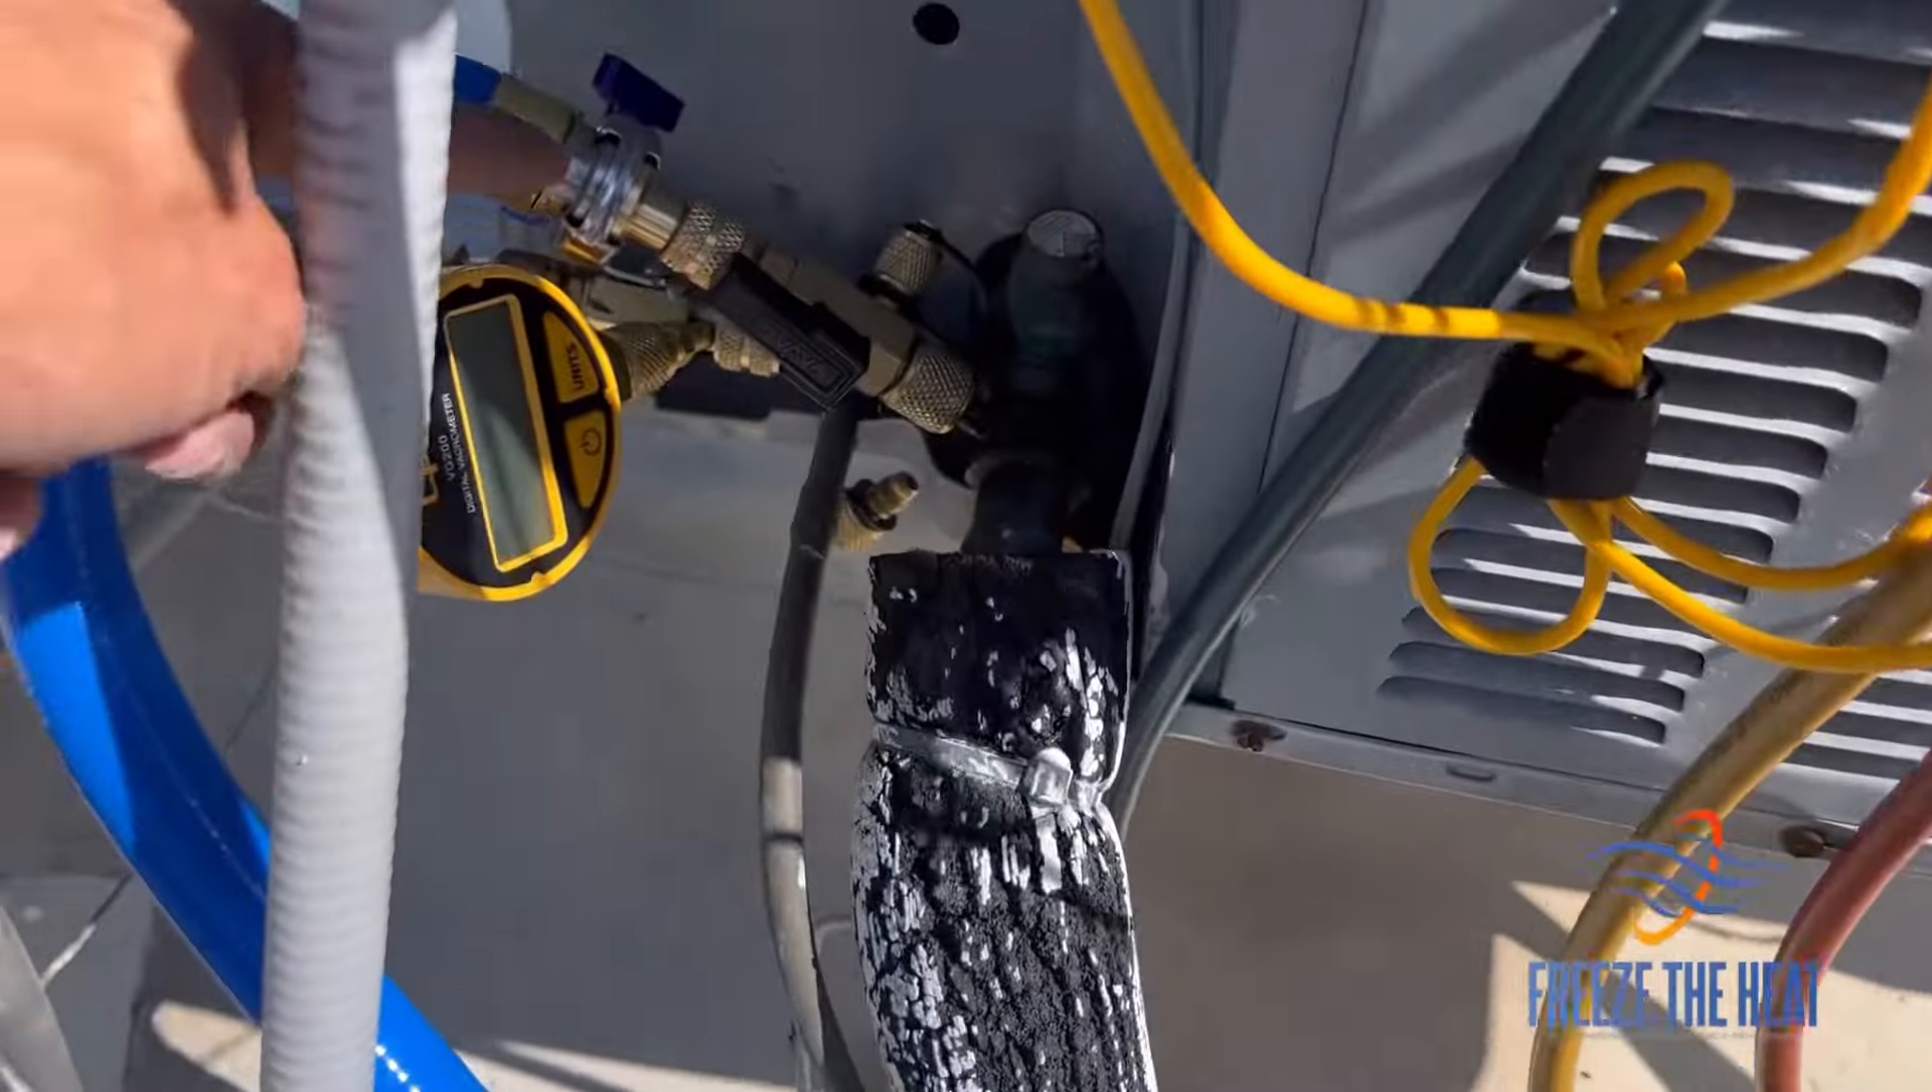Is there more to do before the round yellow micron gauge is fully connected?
No.